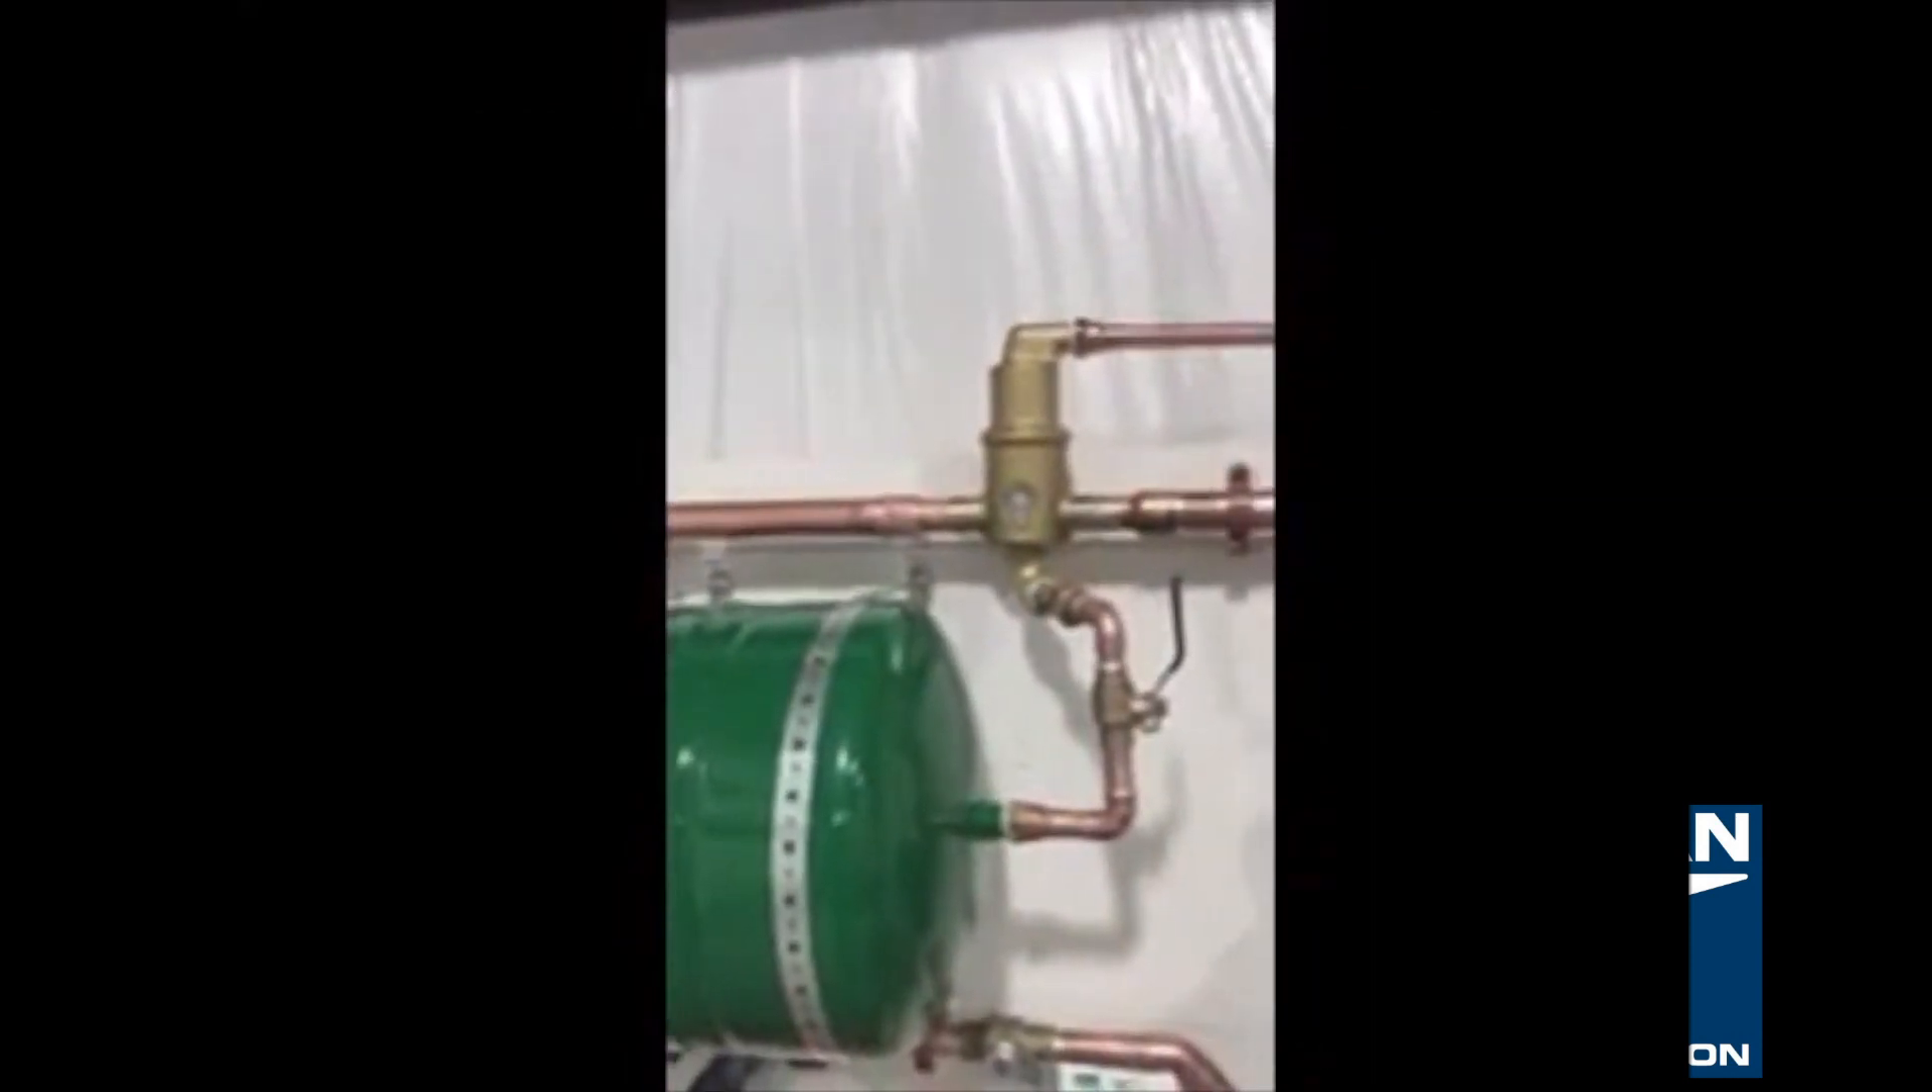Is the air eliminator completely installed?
Yes.